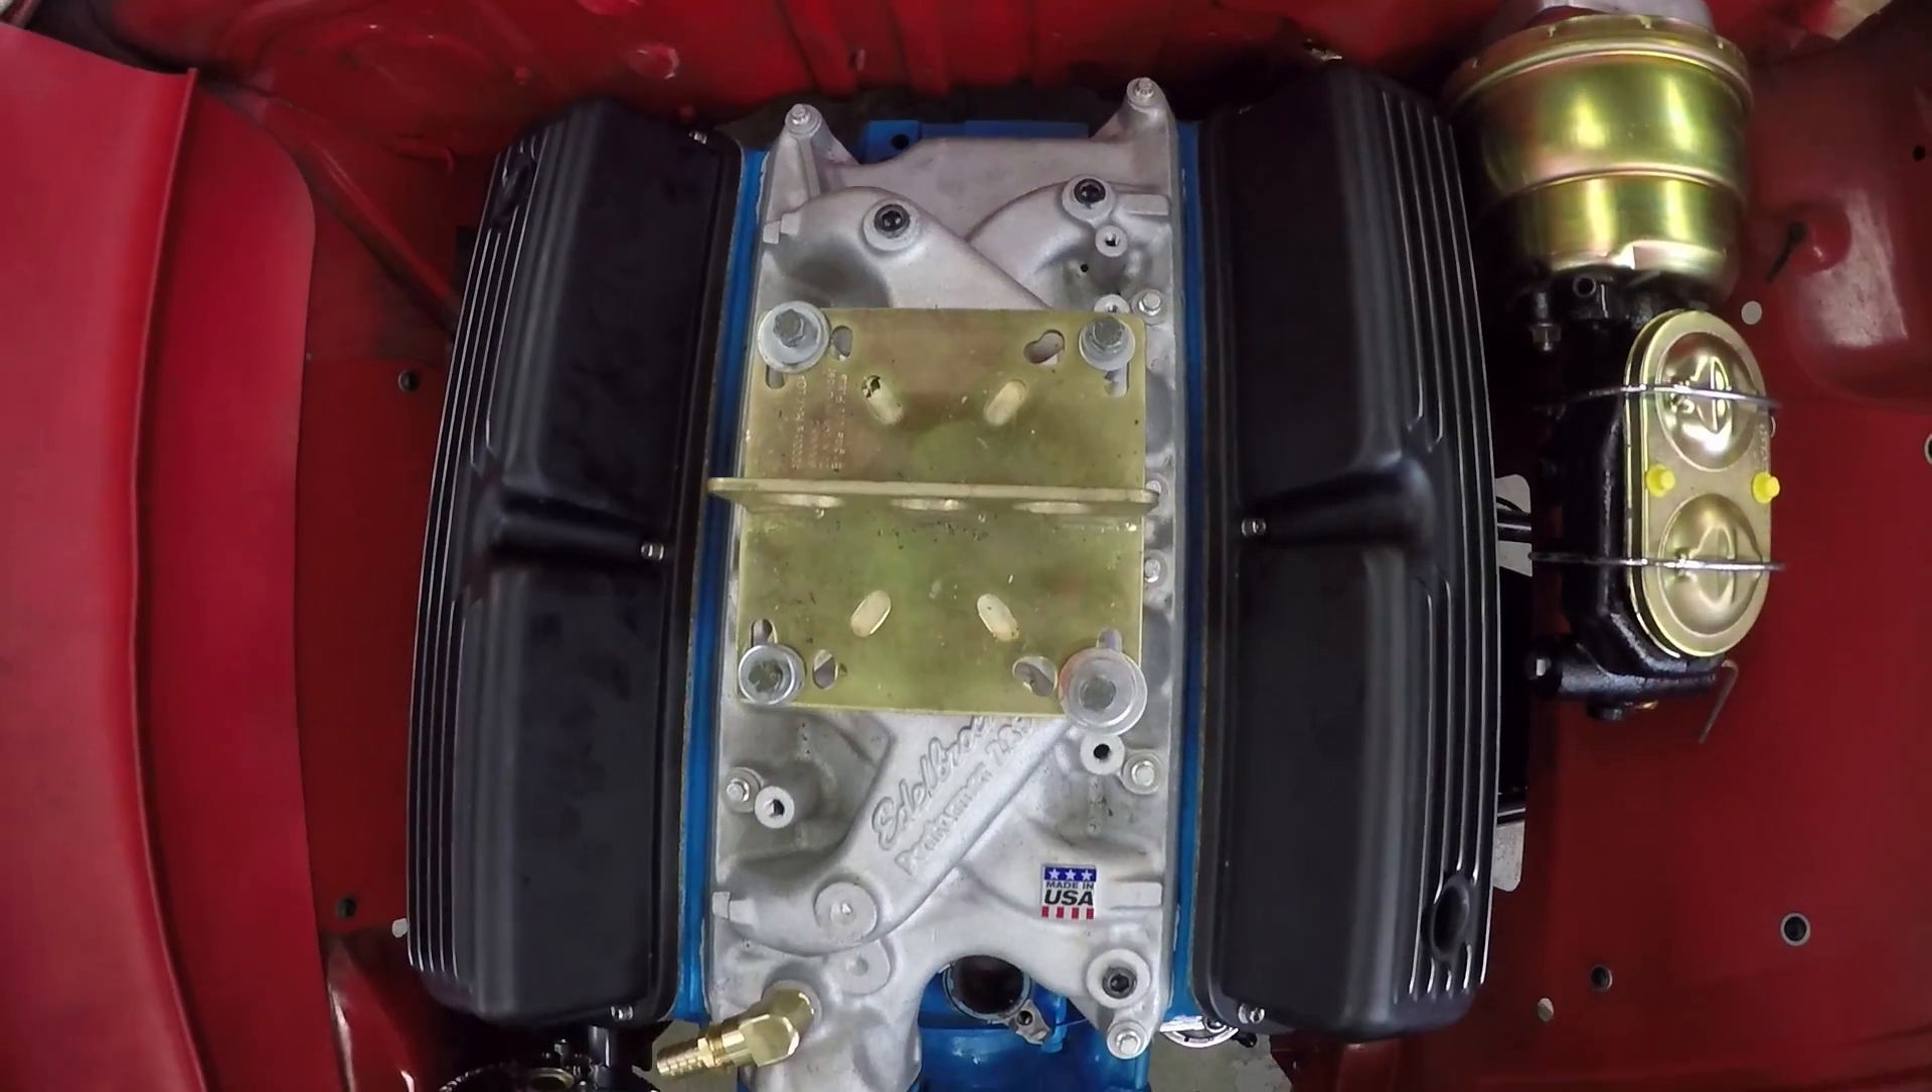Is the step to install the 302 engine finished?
Yes.